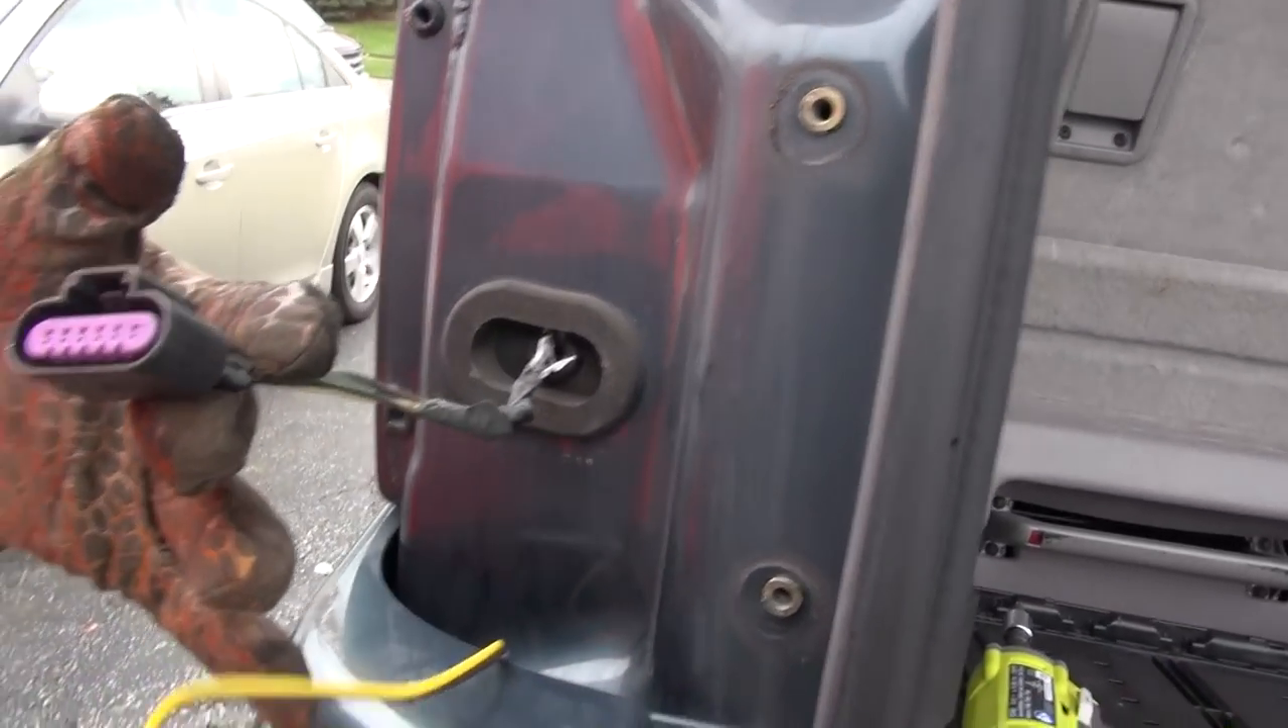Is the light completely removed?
Yes.